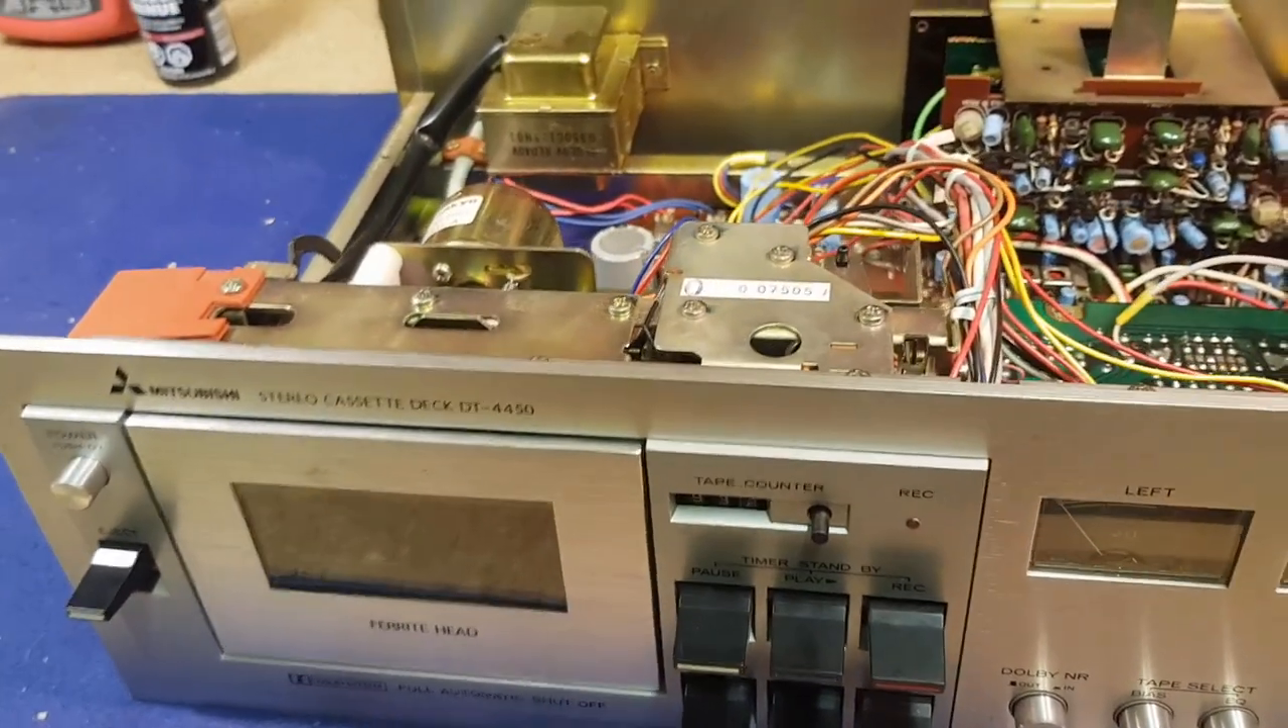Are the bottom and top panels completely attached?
No.